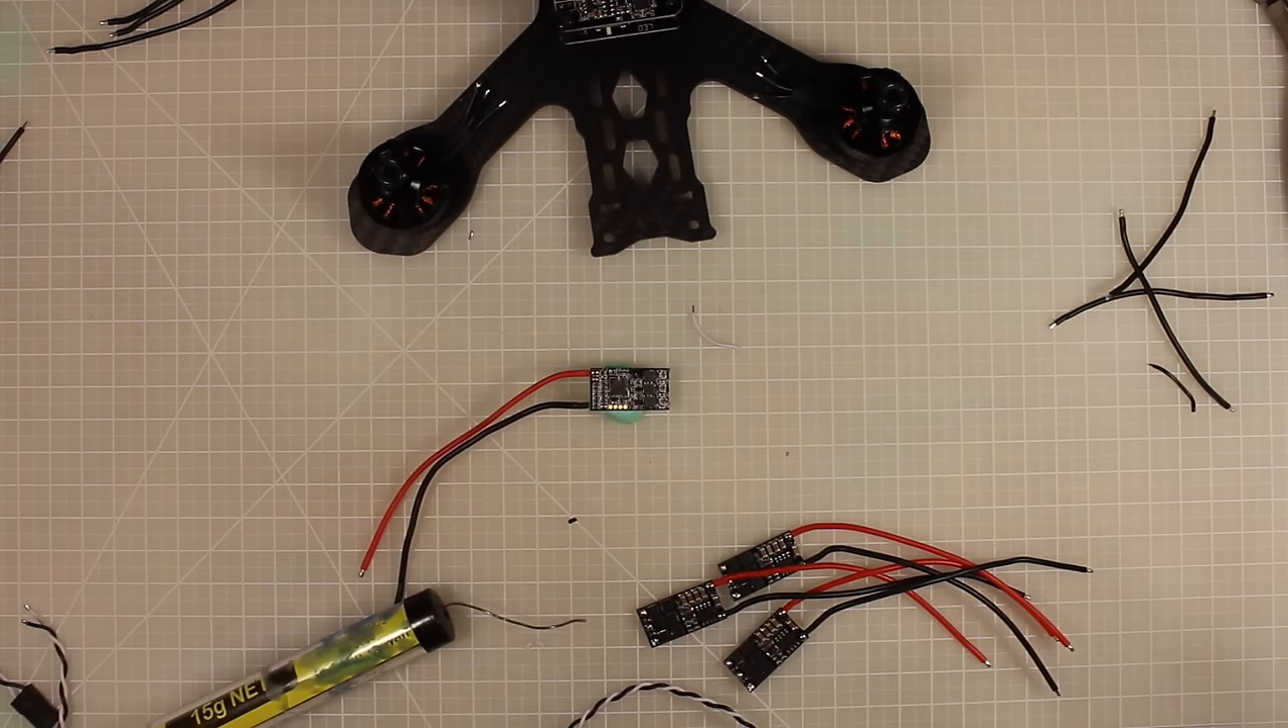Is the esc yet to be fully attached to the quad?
Yes.